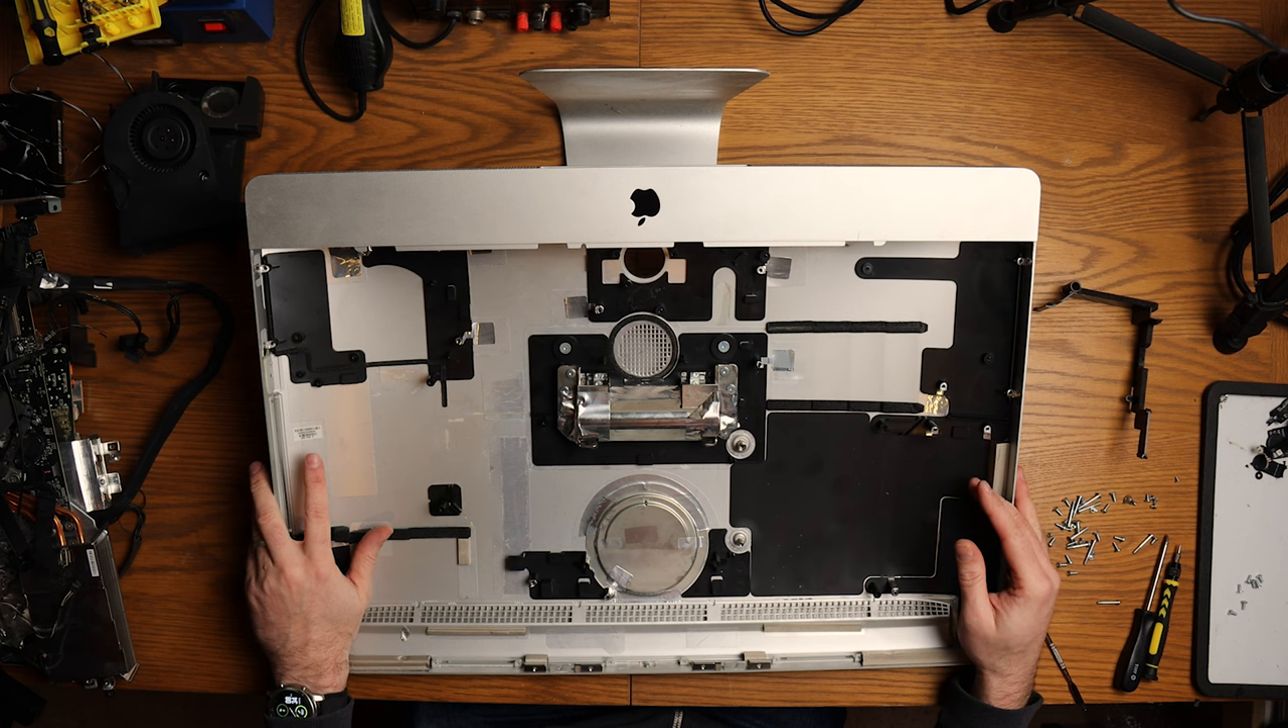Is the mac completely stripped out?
Yes.